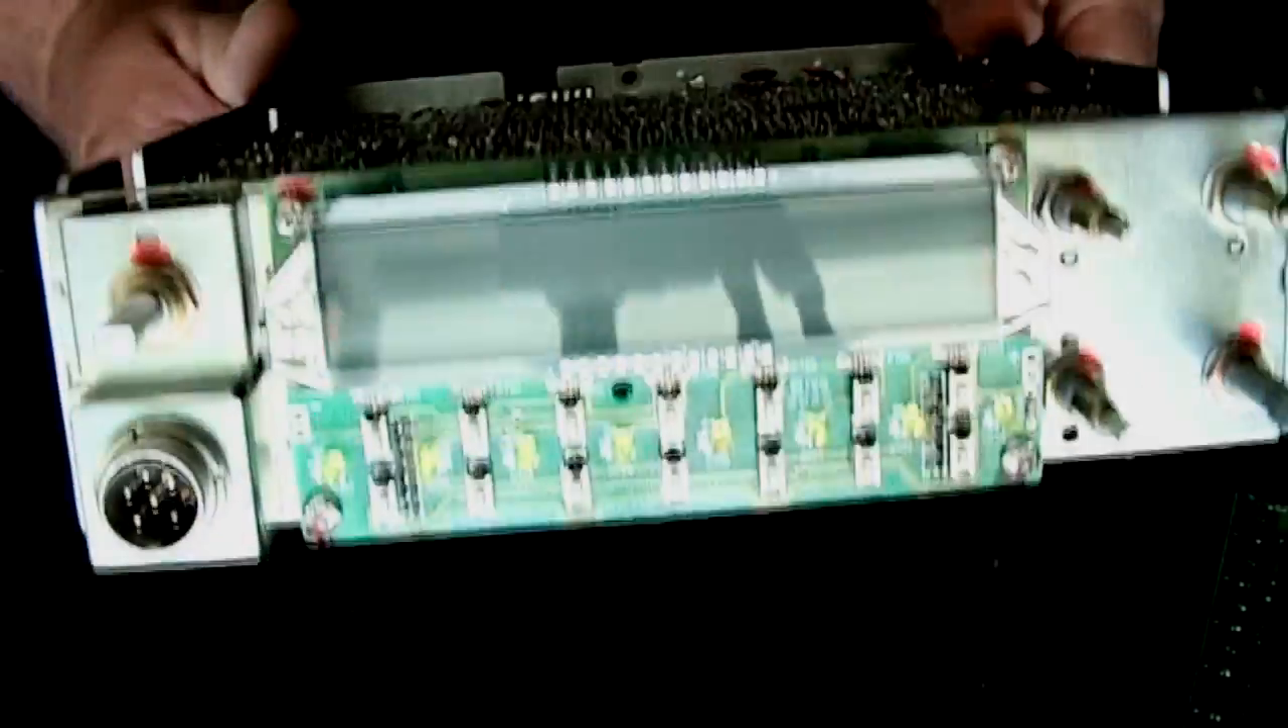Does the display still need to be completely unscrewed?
Yes.